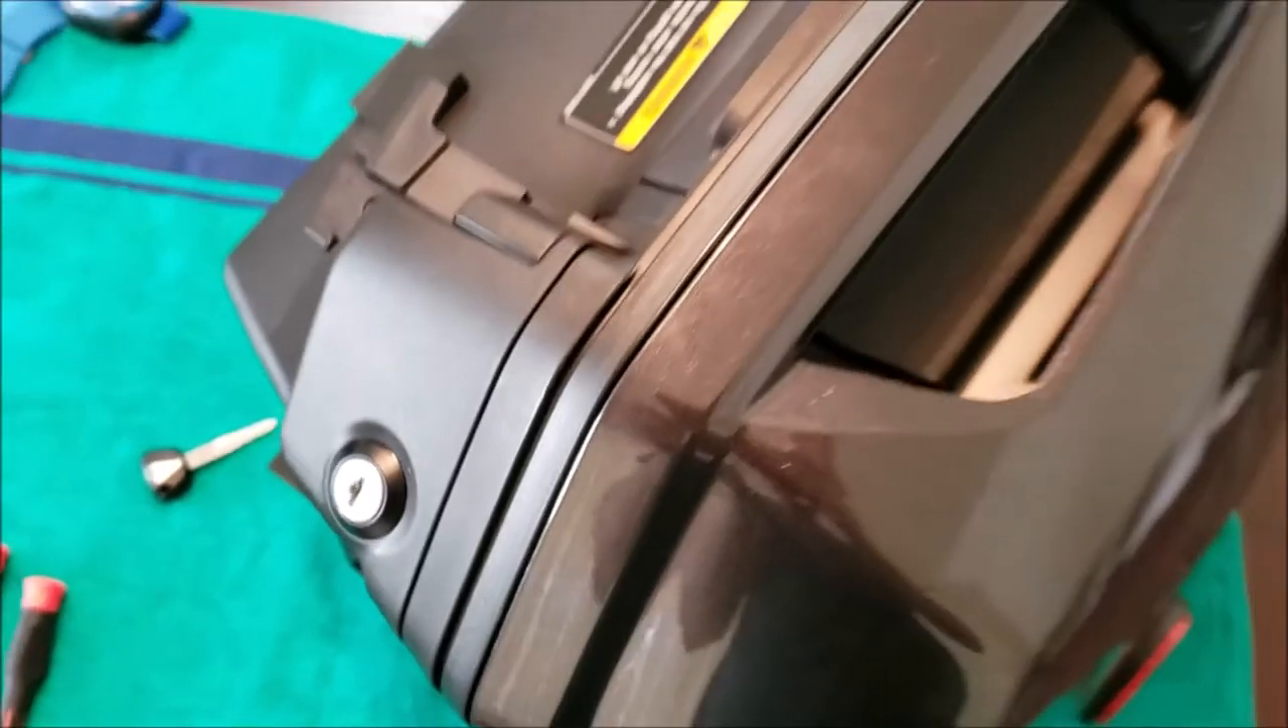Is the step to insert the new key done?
No.